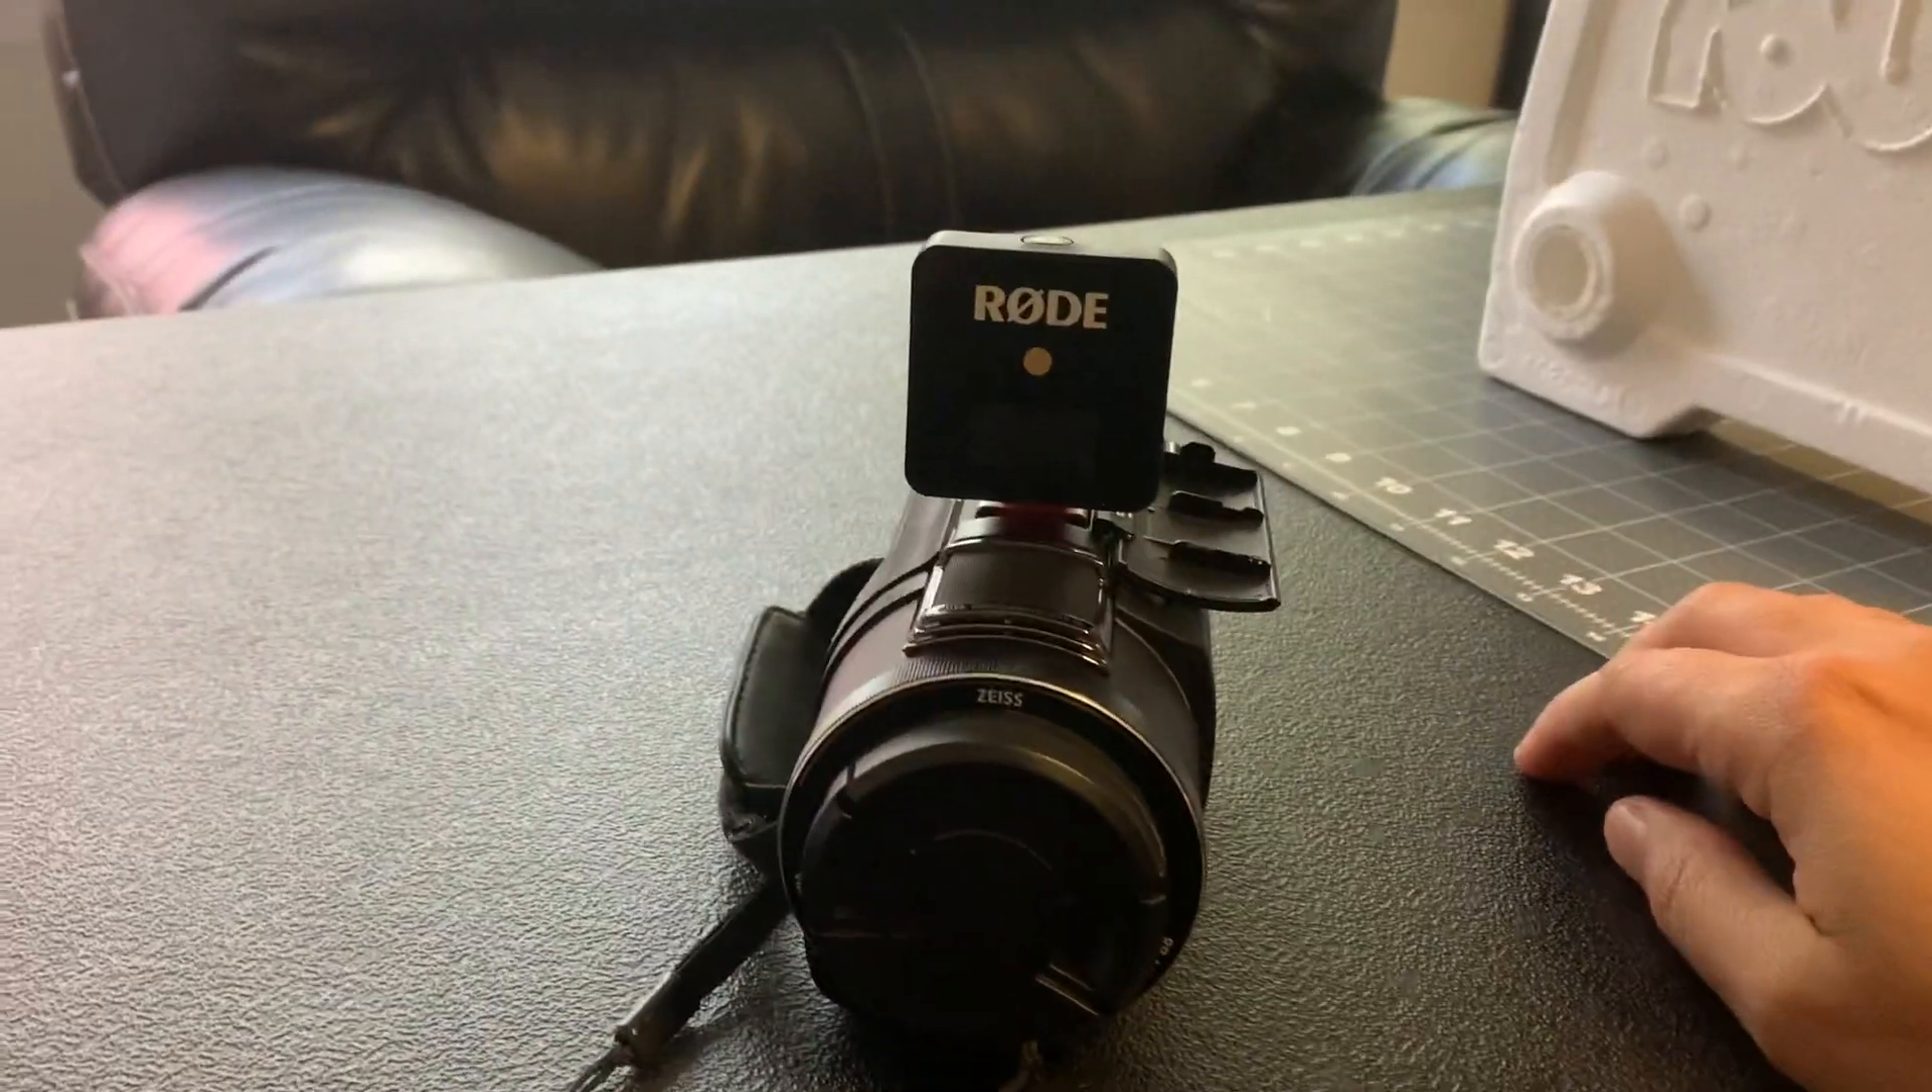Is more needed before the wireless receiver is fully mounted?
No.